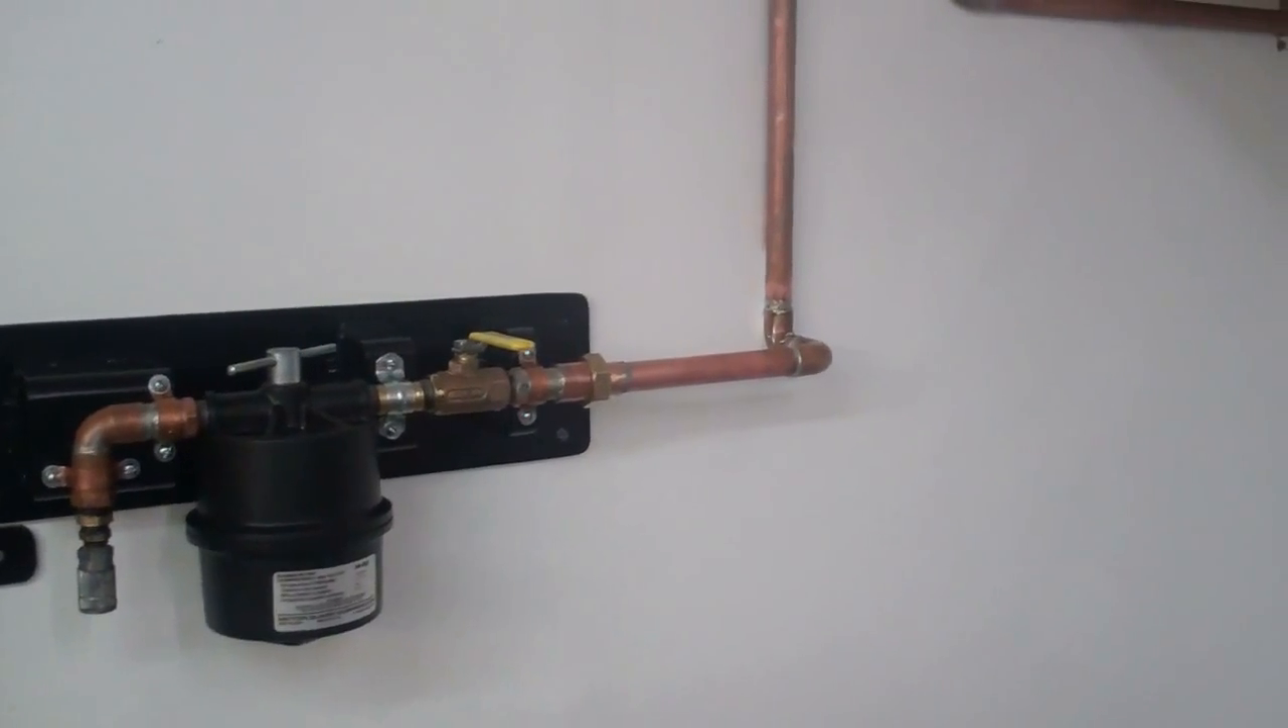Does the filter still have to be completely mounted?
No.